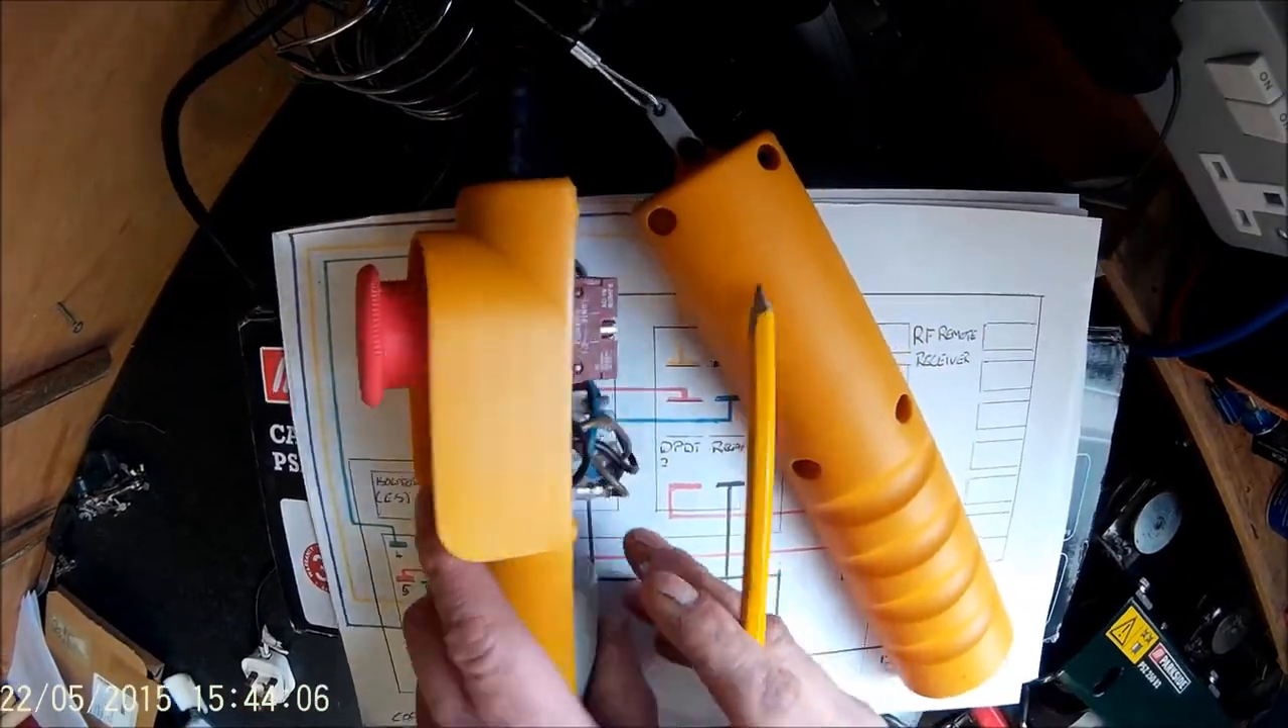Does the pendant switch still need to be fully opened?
No.